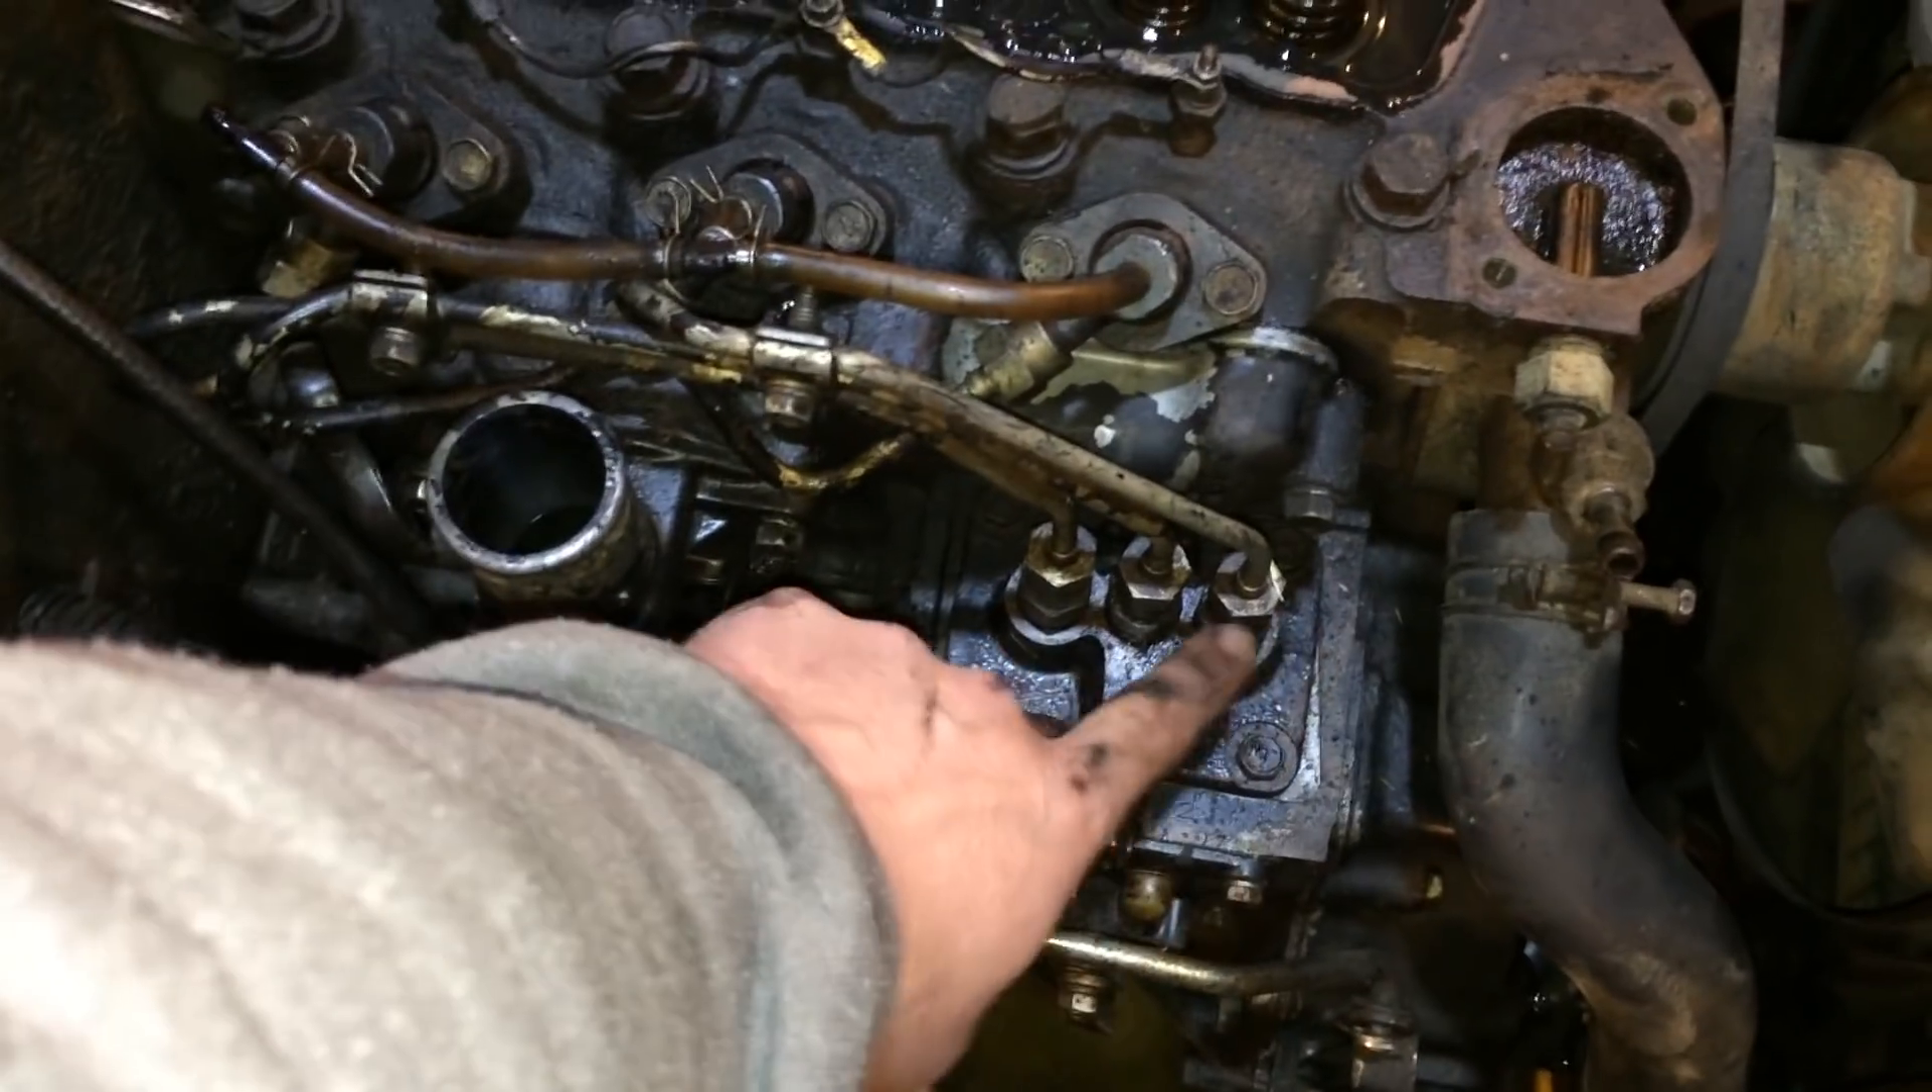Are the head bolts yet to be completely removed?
Yes.